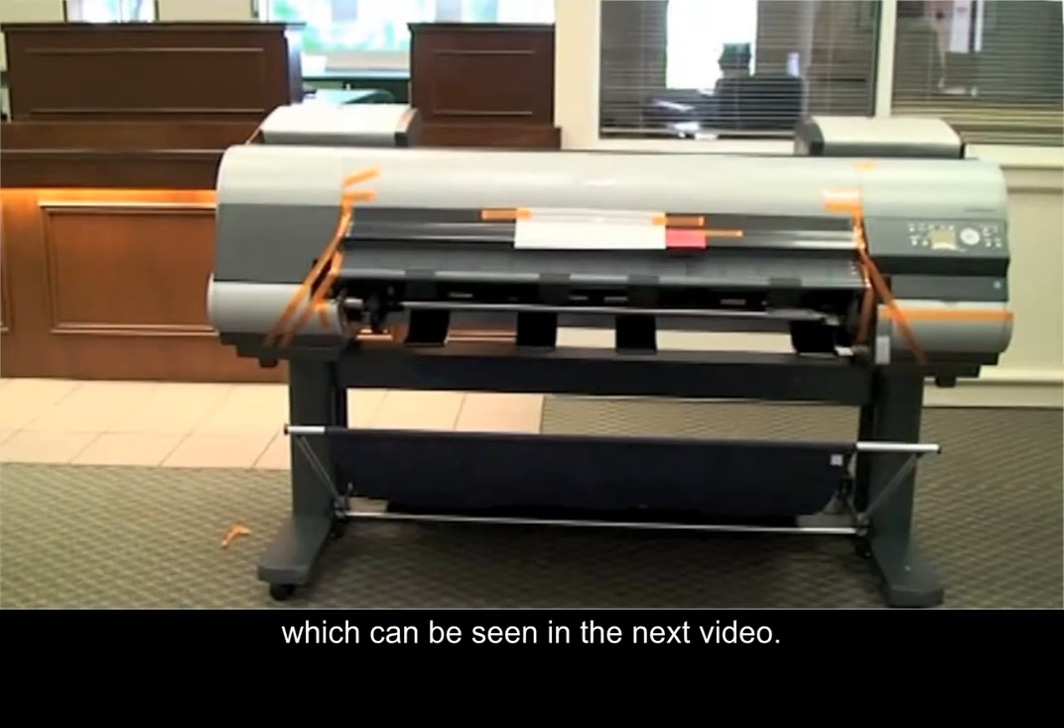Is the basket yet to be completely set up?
No.